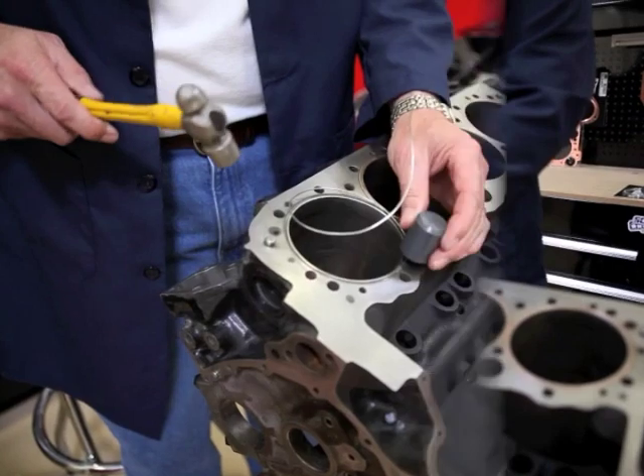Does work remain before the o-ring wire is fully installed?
Yes.